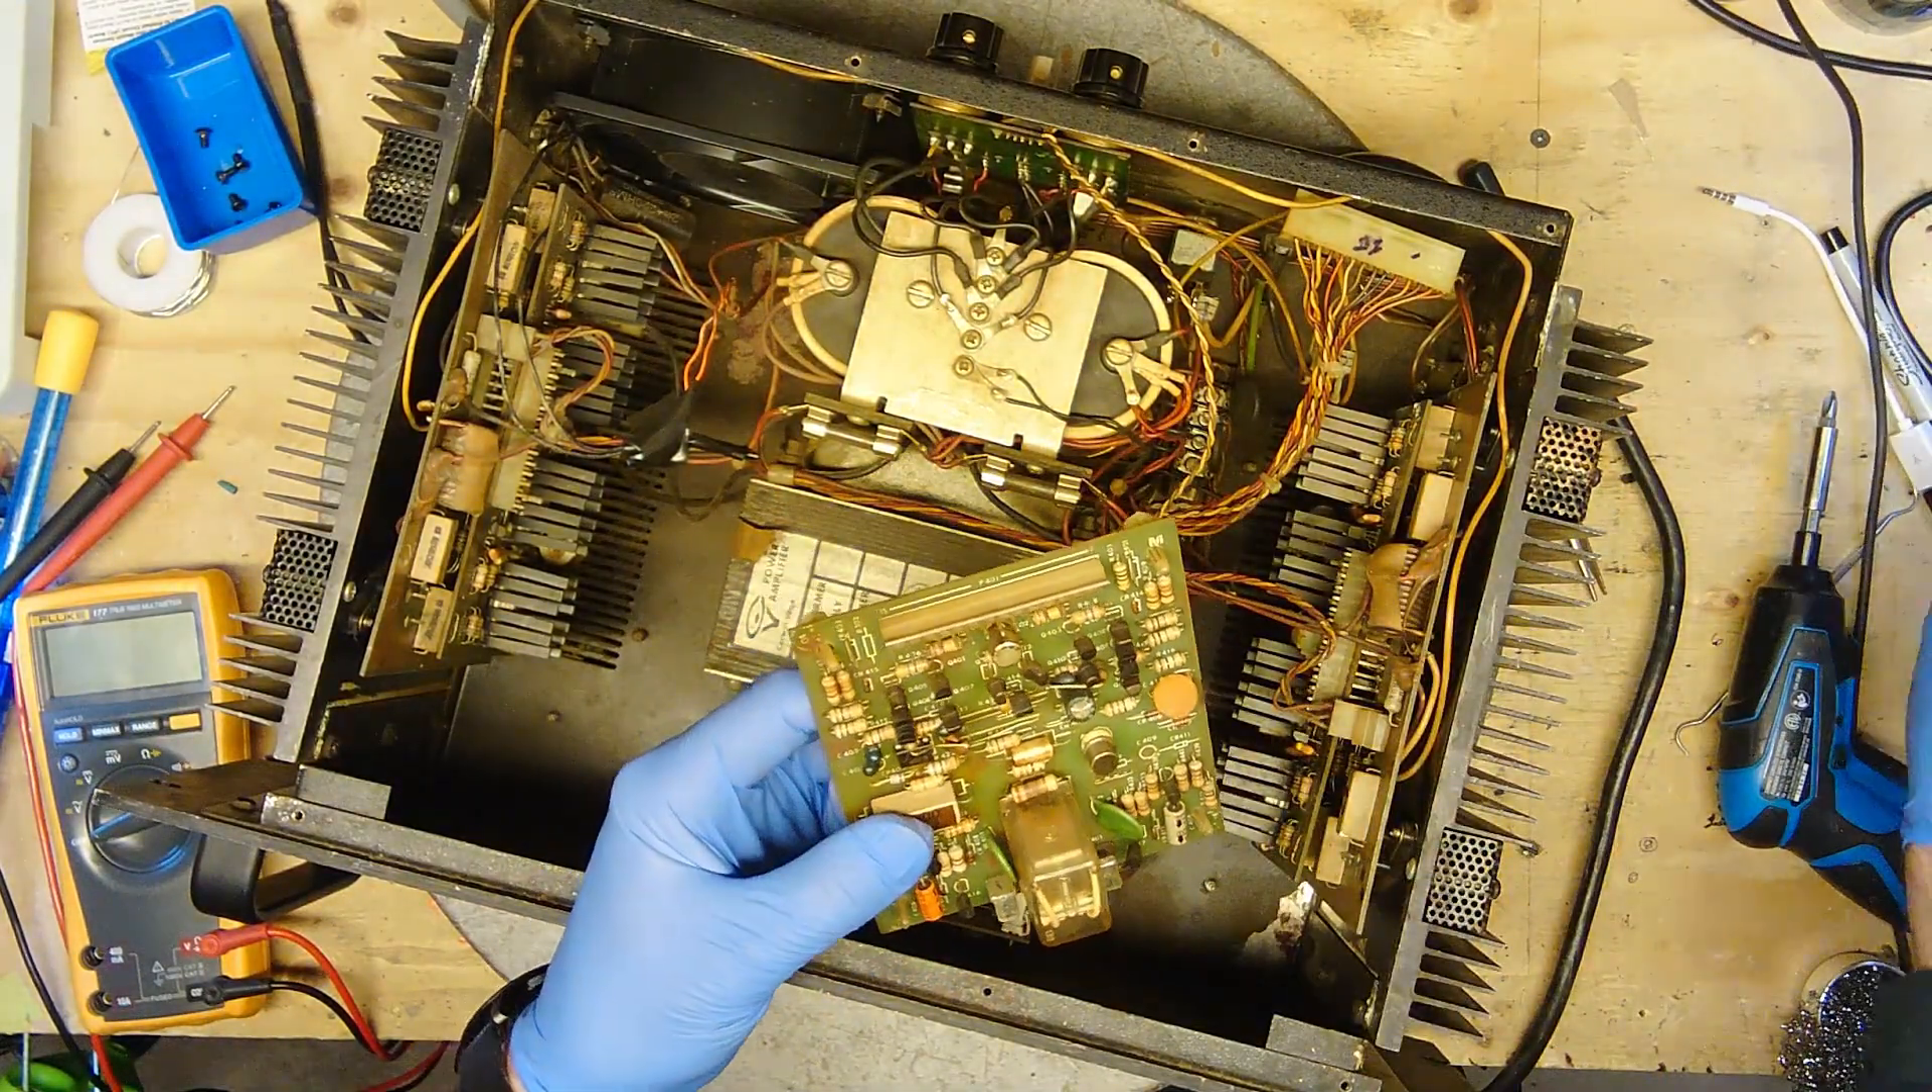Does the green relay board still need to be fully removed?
No.